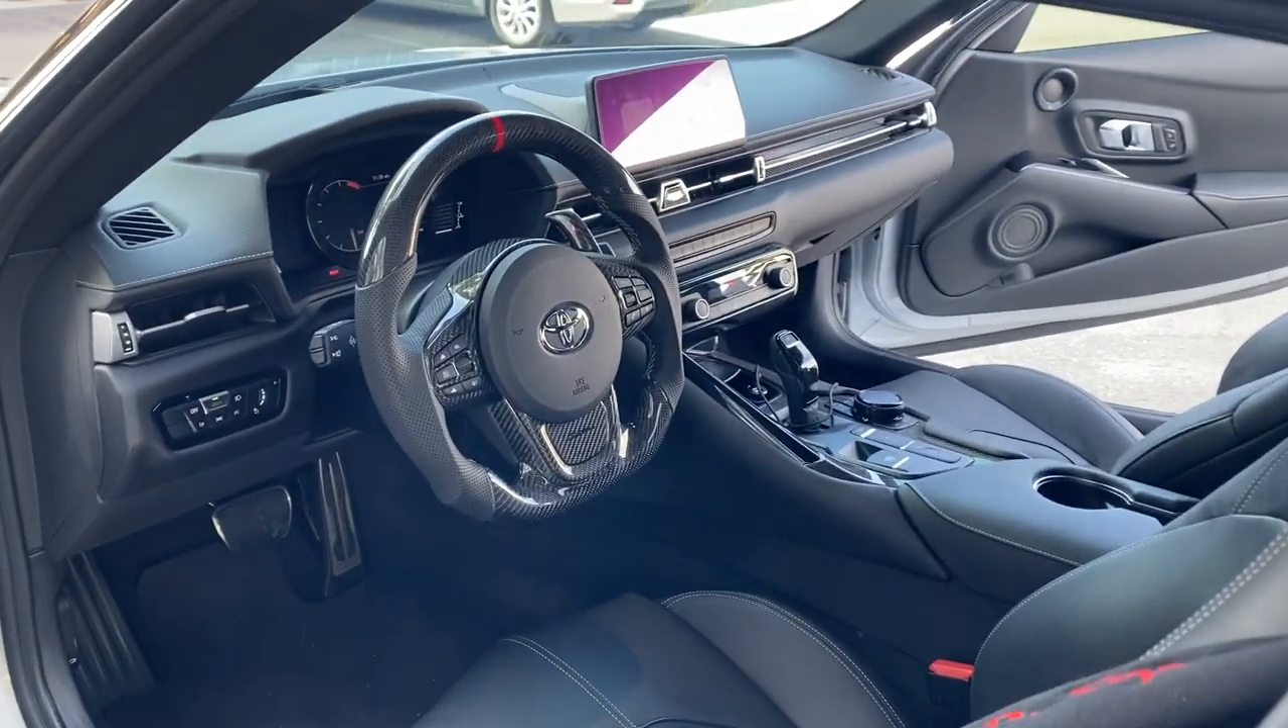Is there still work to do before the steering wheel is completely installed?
No.